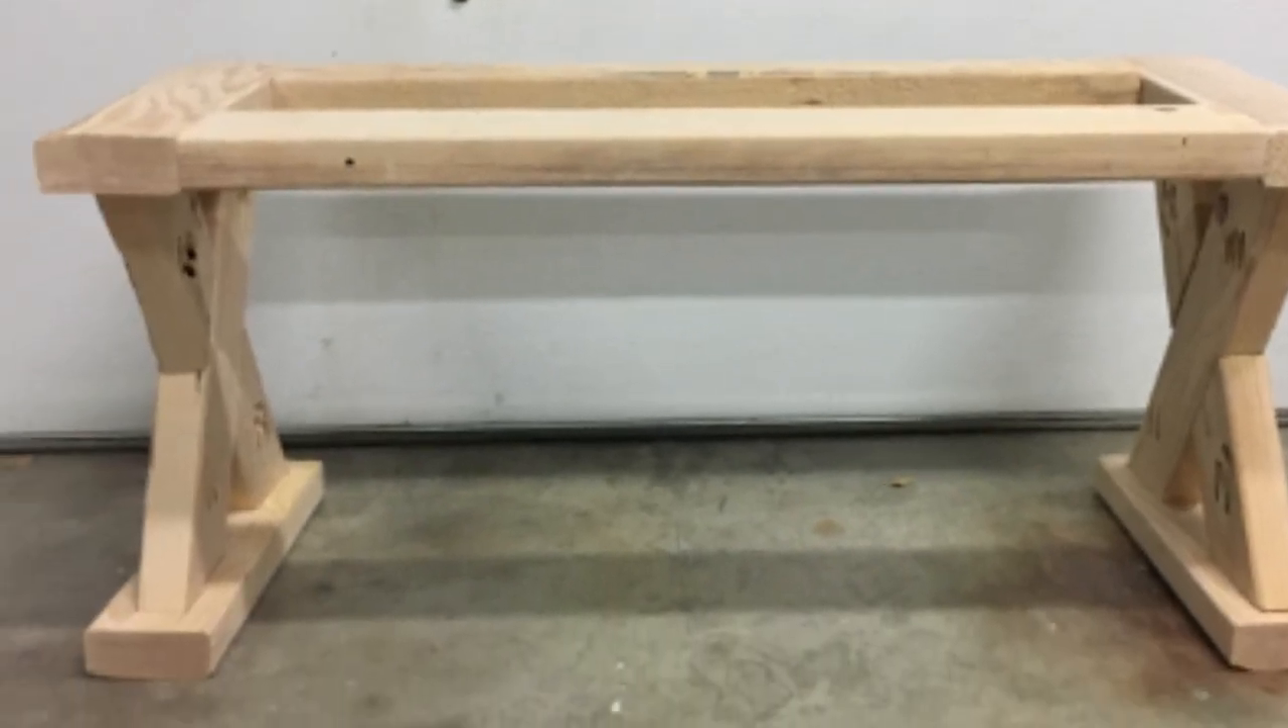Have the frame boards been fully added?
Yes.